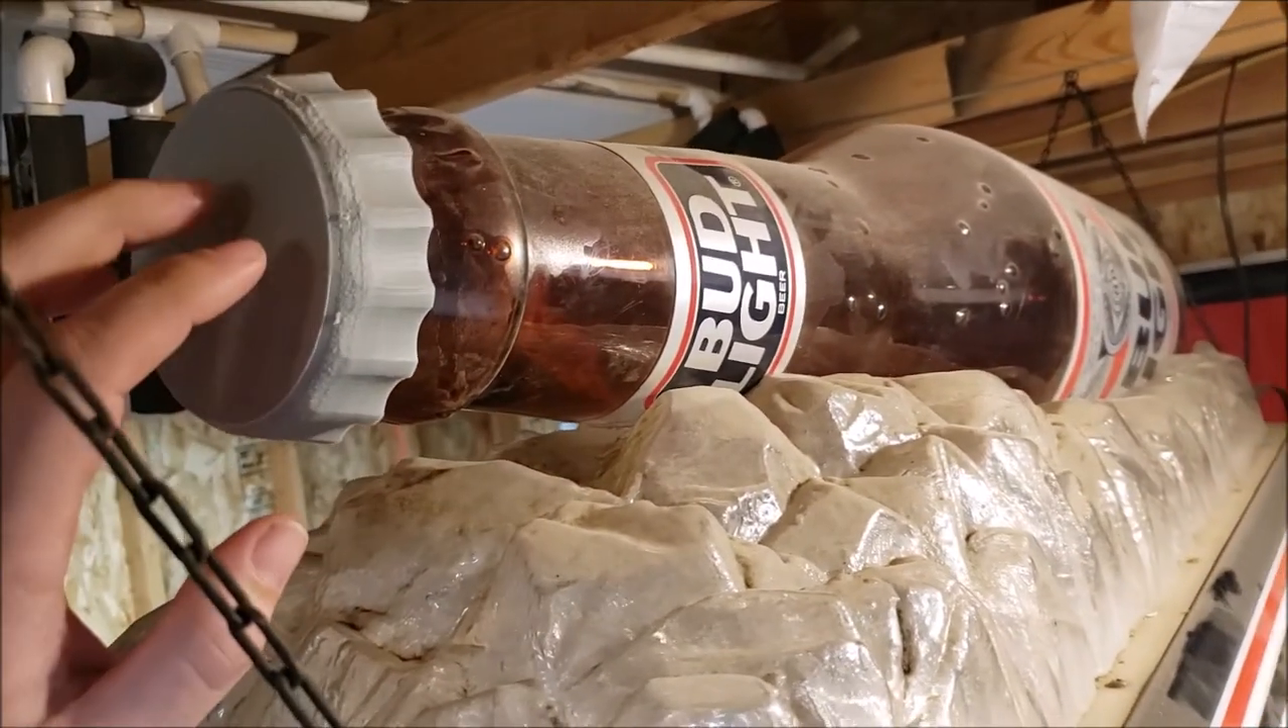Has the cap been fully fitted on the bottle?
Yes.